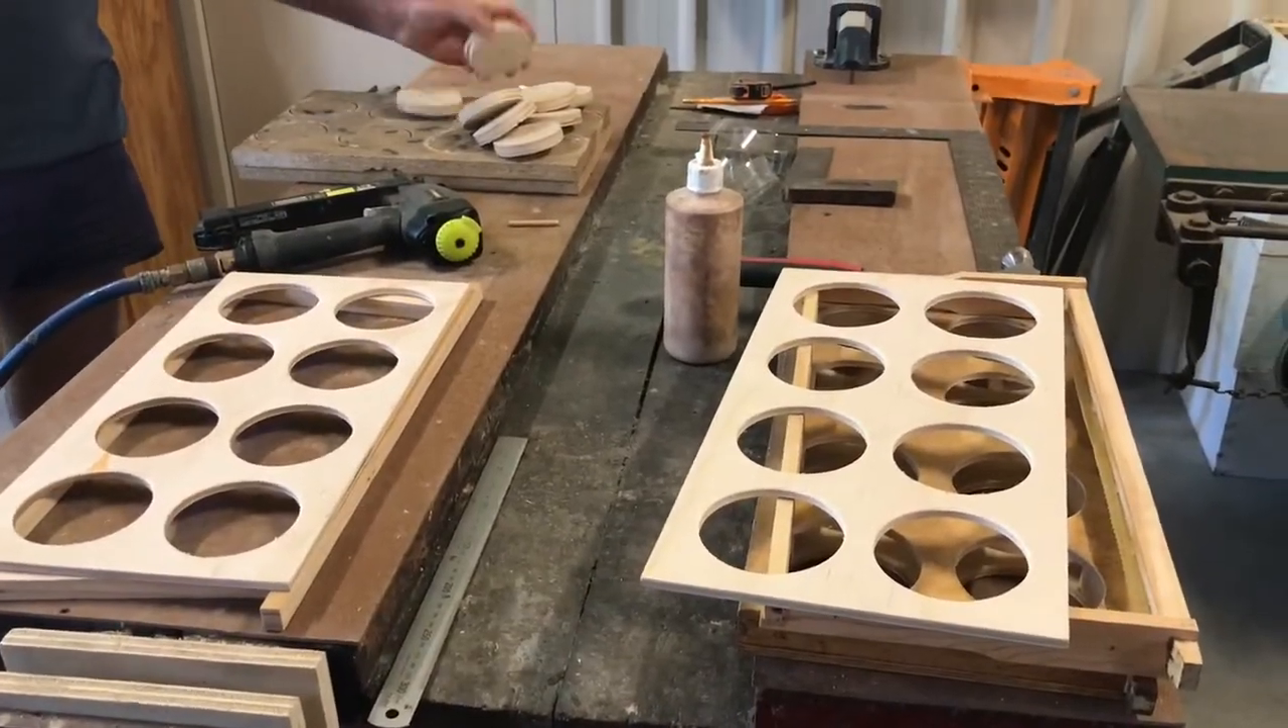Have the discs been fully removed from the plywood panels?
Yes.